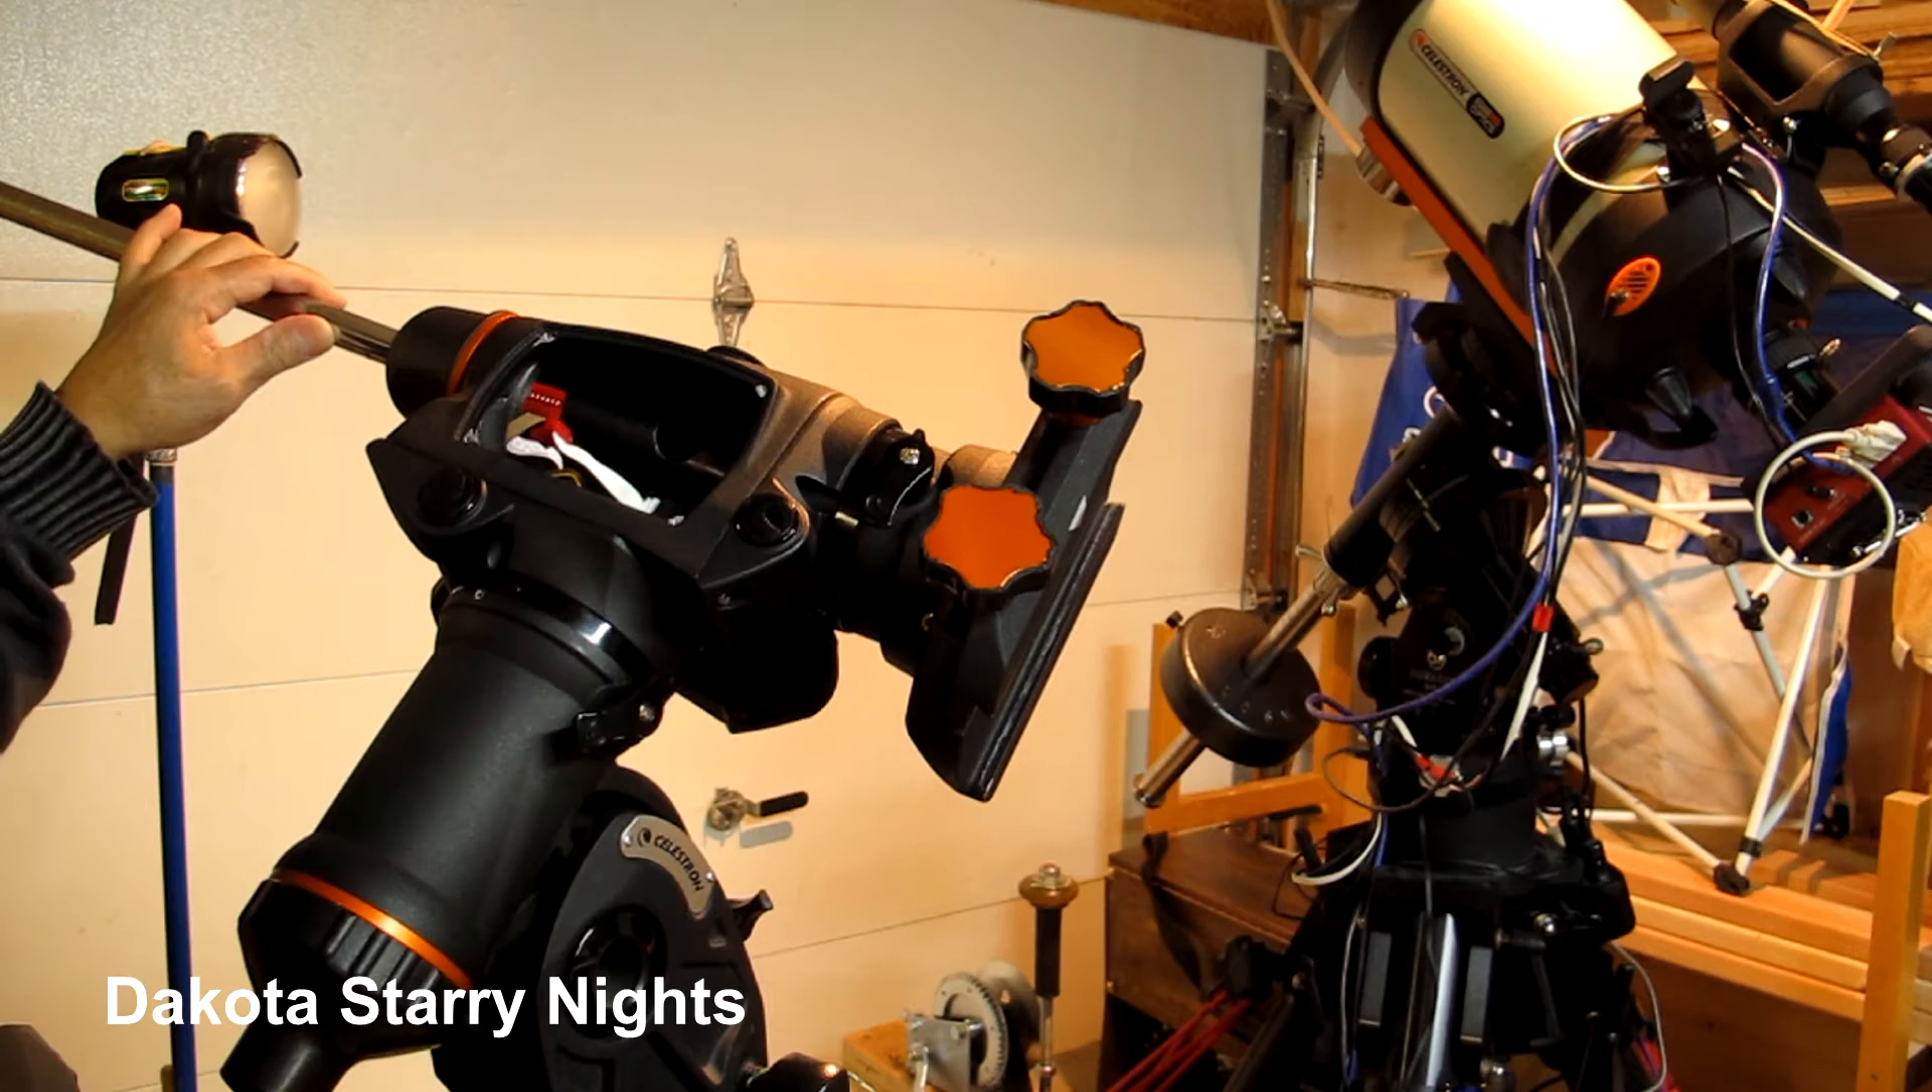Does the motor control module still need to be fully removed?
No.